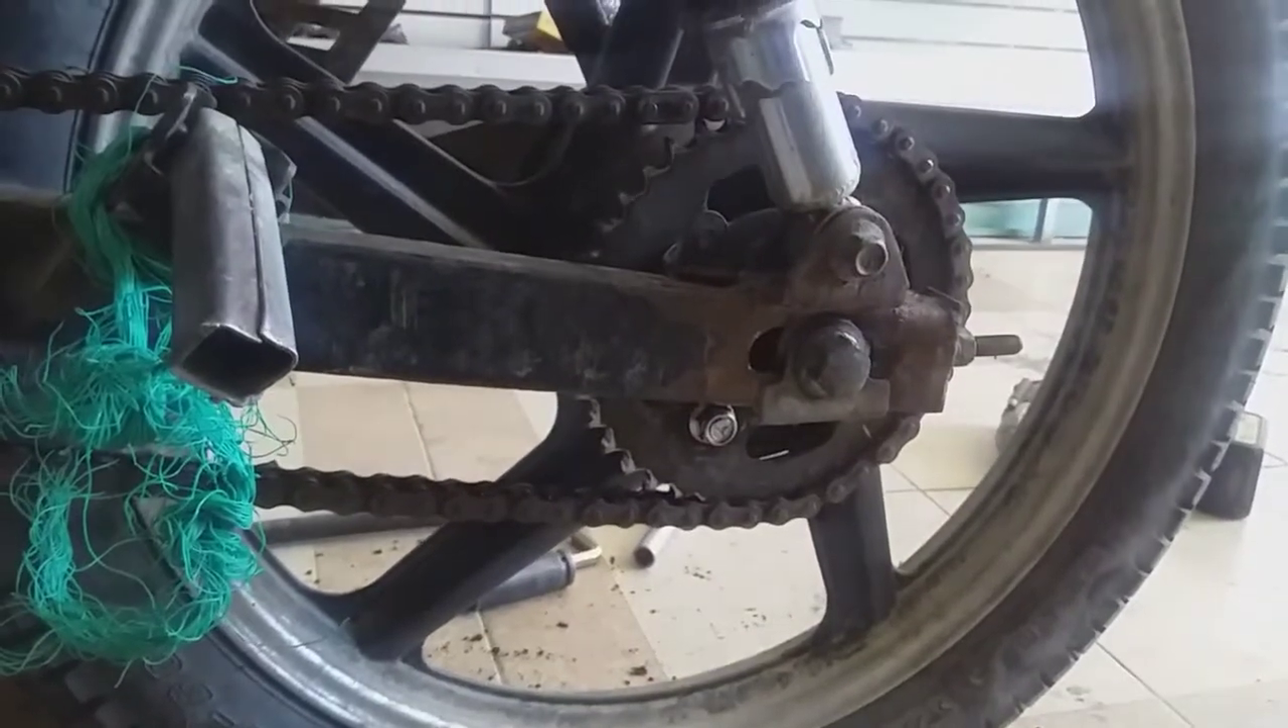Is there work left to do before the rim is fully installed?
No.